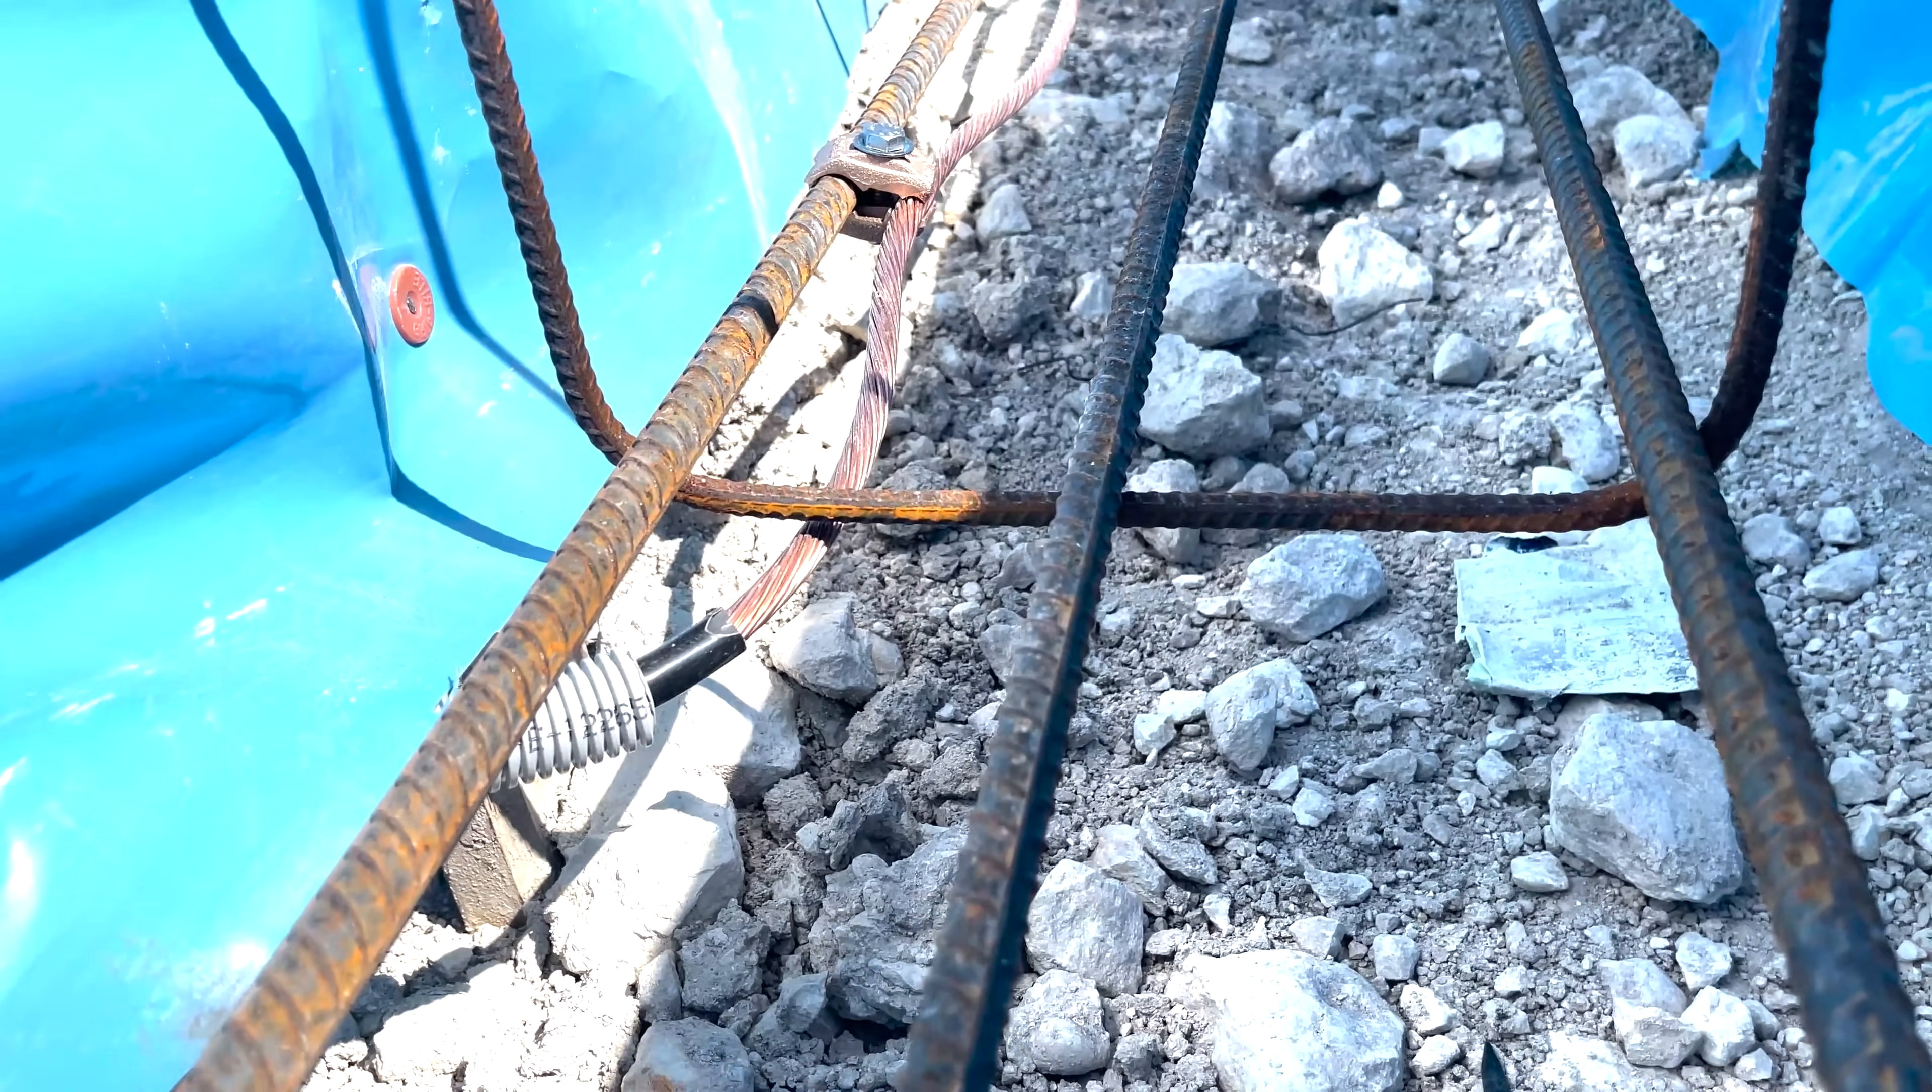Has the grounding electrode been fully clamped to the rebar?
Yes.